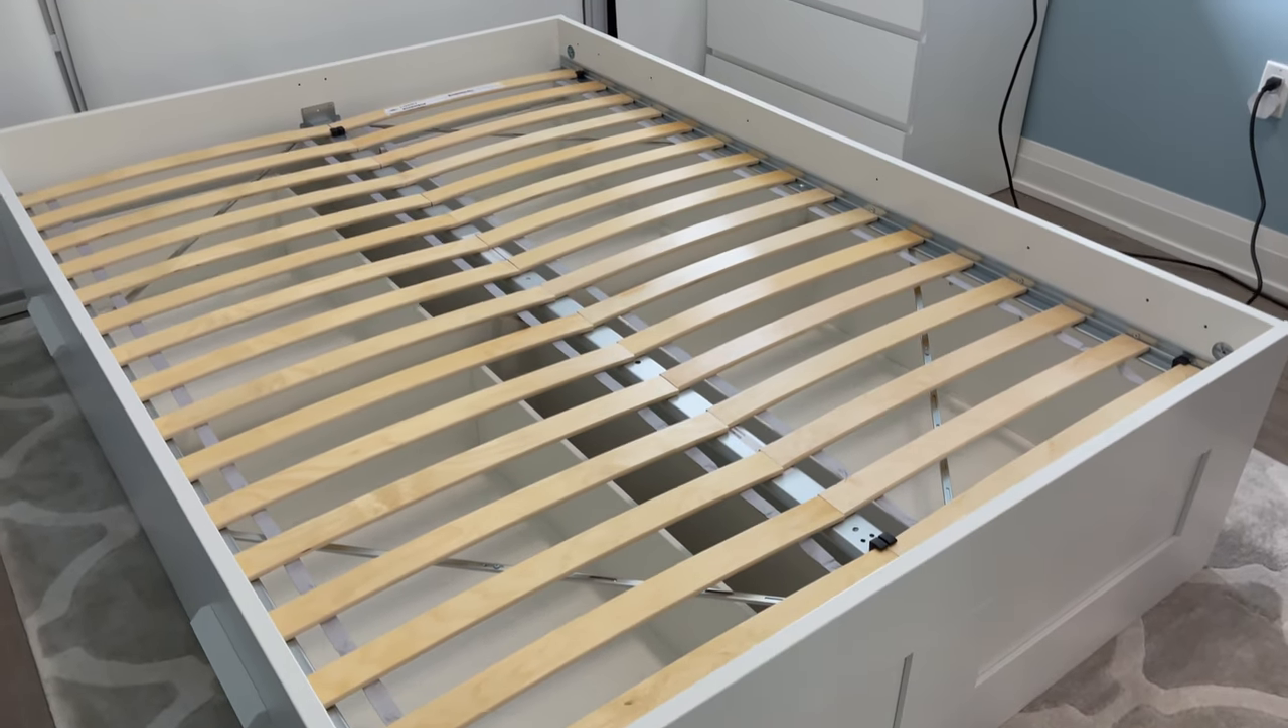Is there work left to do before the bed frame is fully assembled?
No.